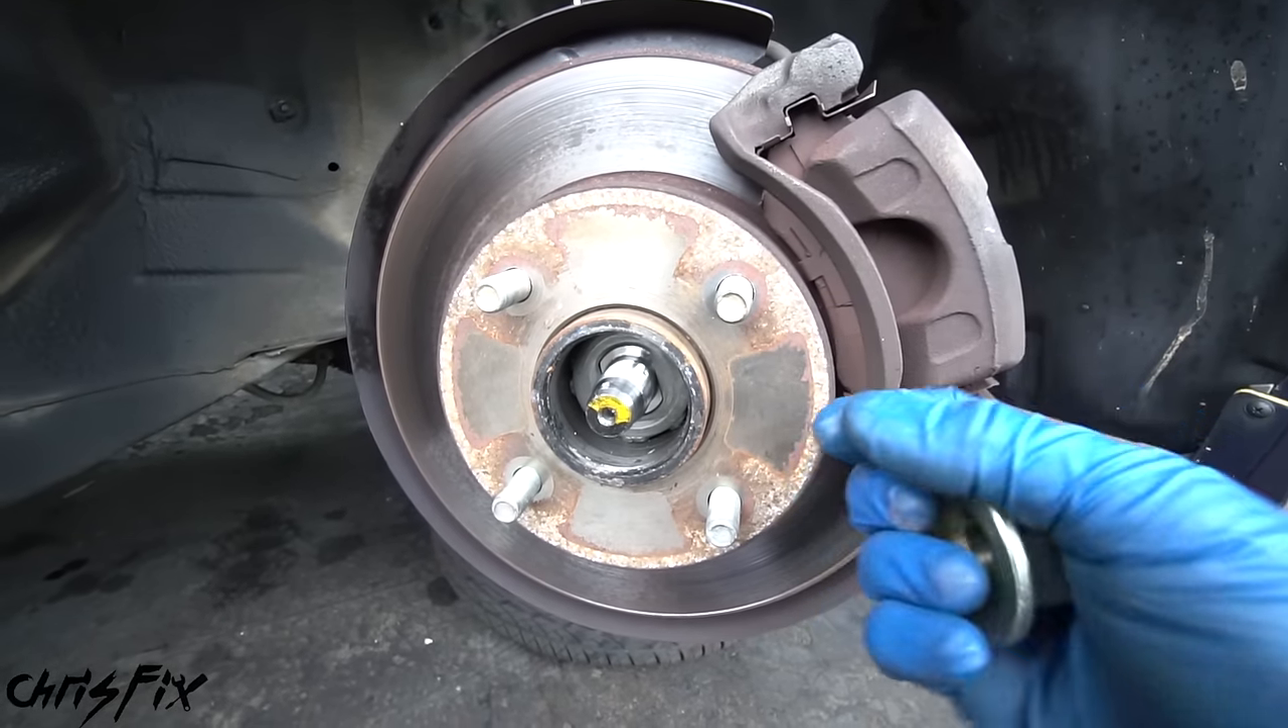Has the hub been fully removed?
No.